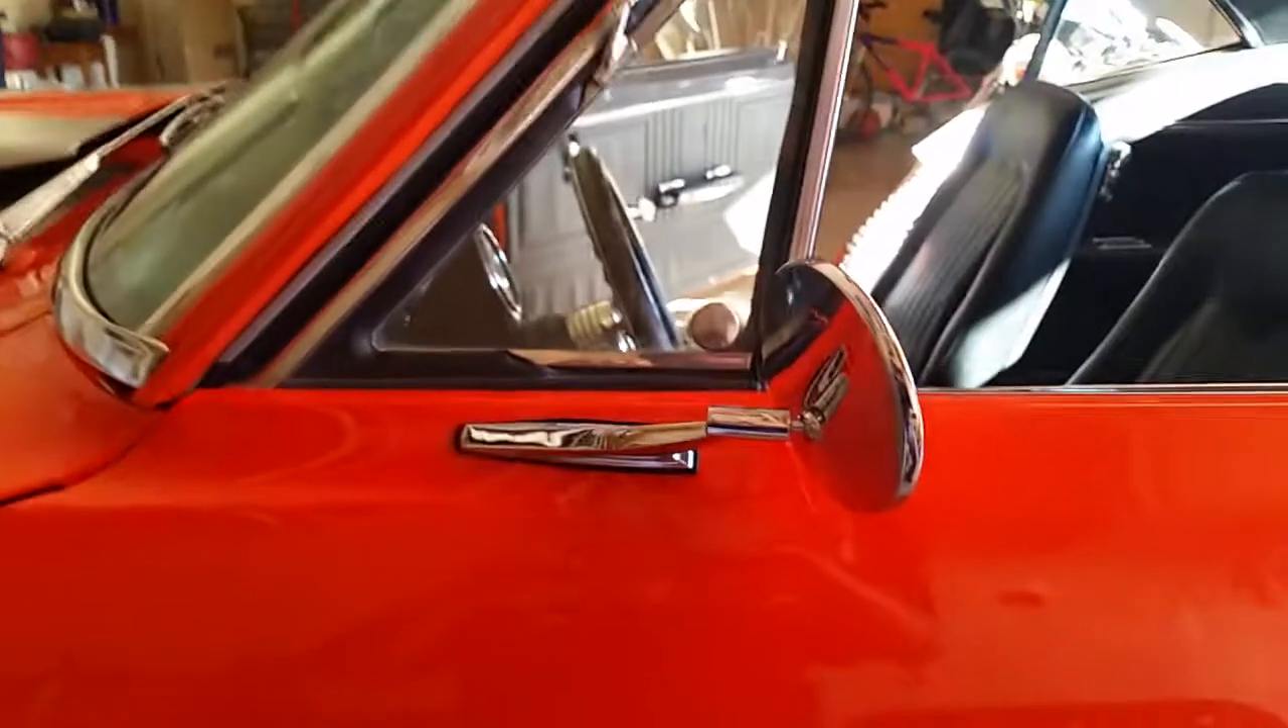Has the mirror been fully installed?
Yes.